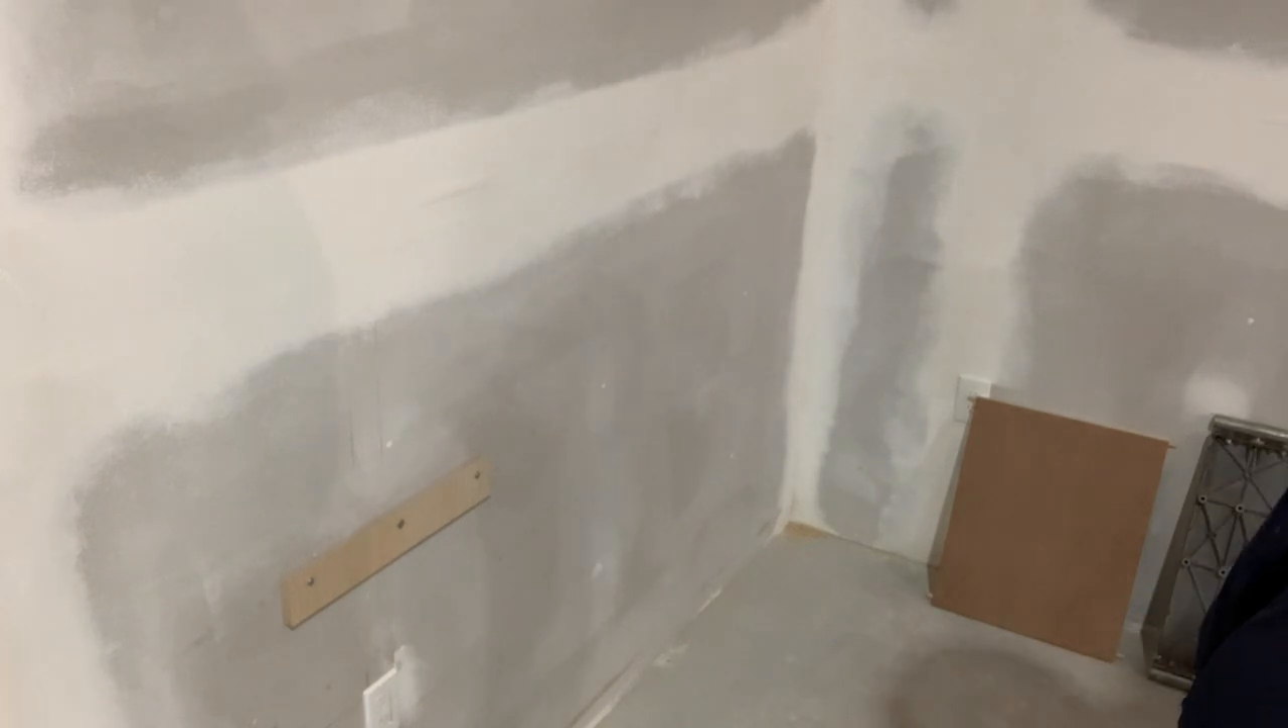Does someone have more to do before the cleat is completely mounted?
No.